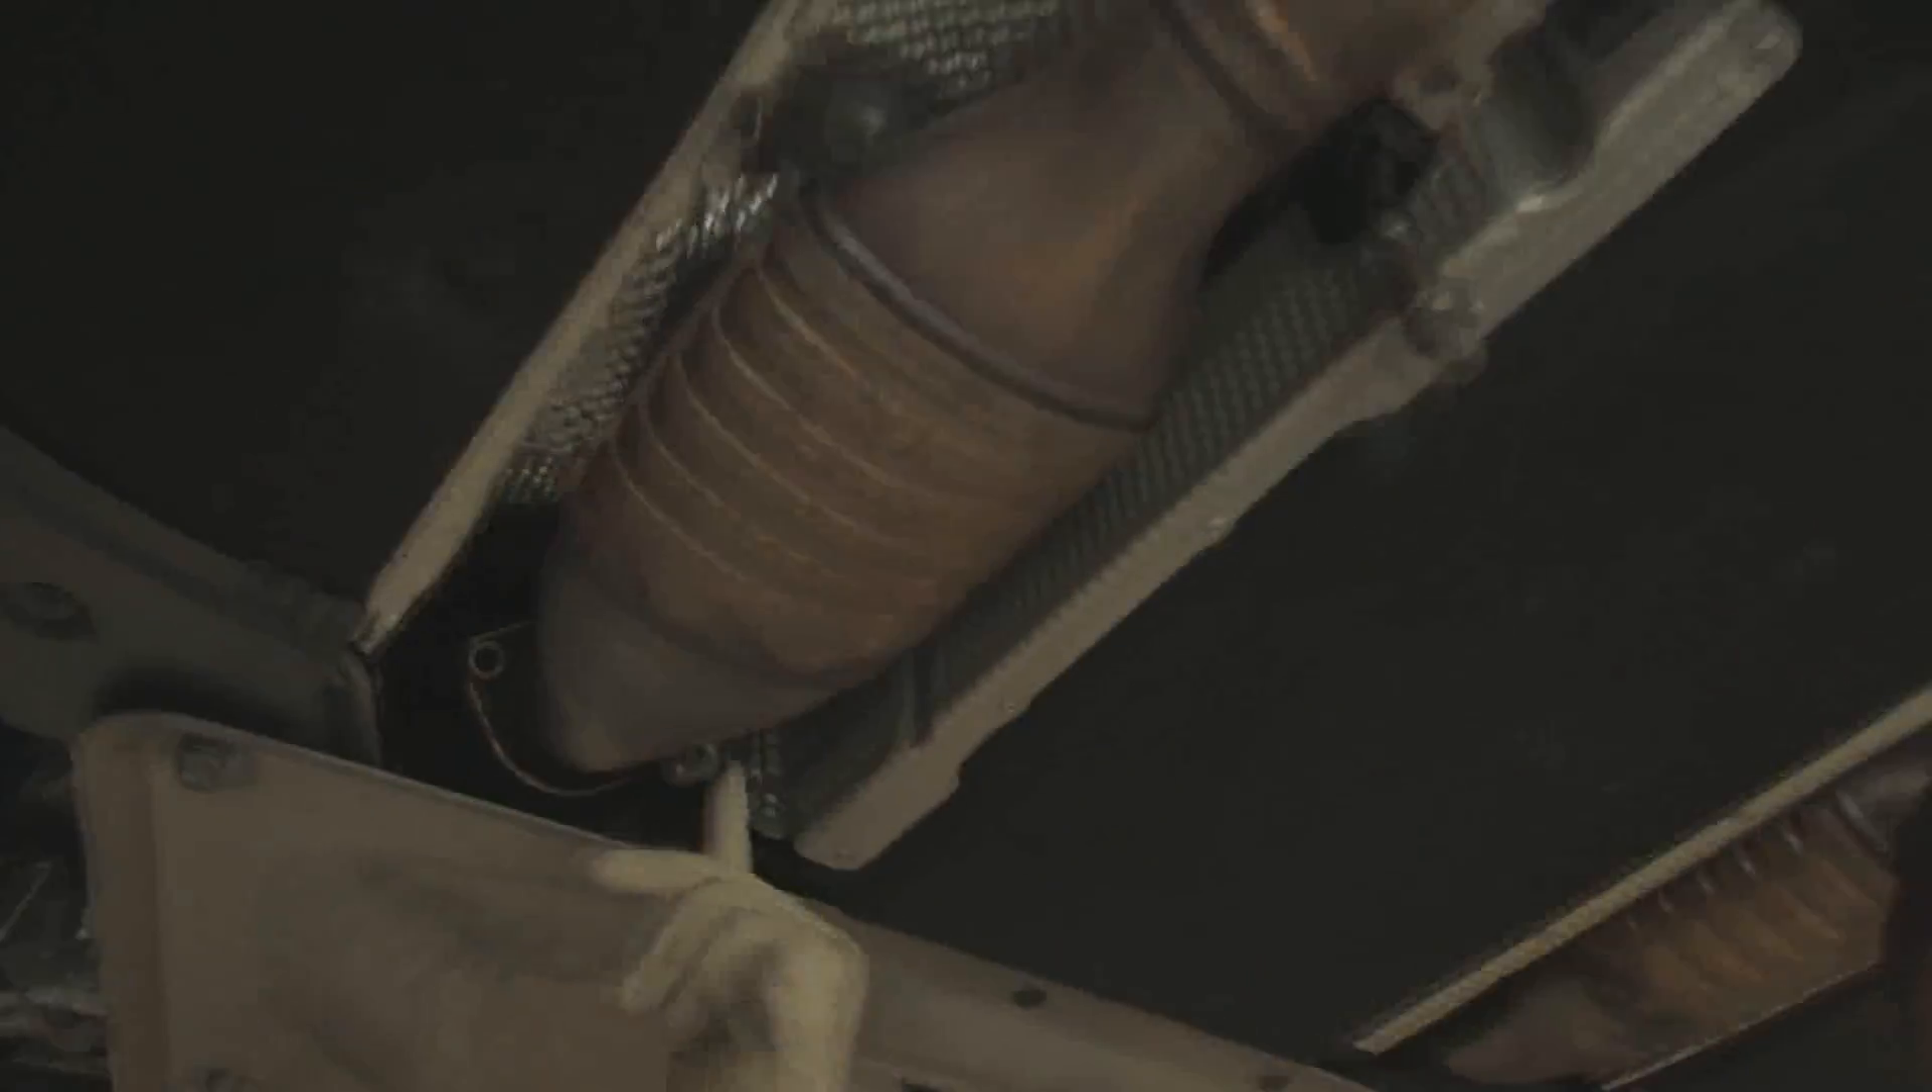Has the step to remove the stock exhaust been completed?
No.